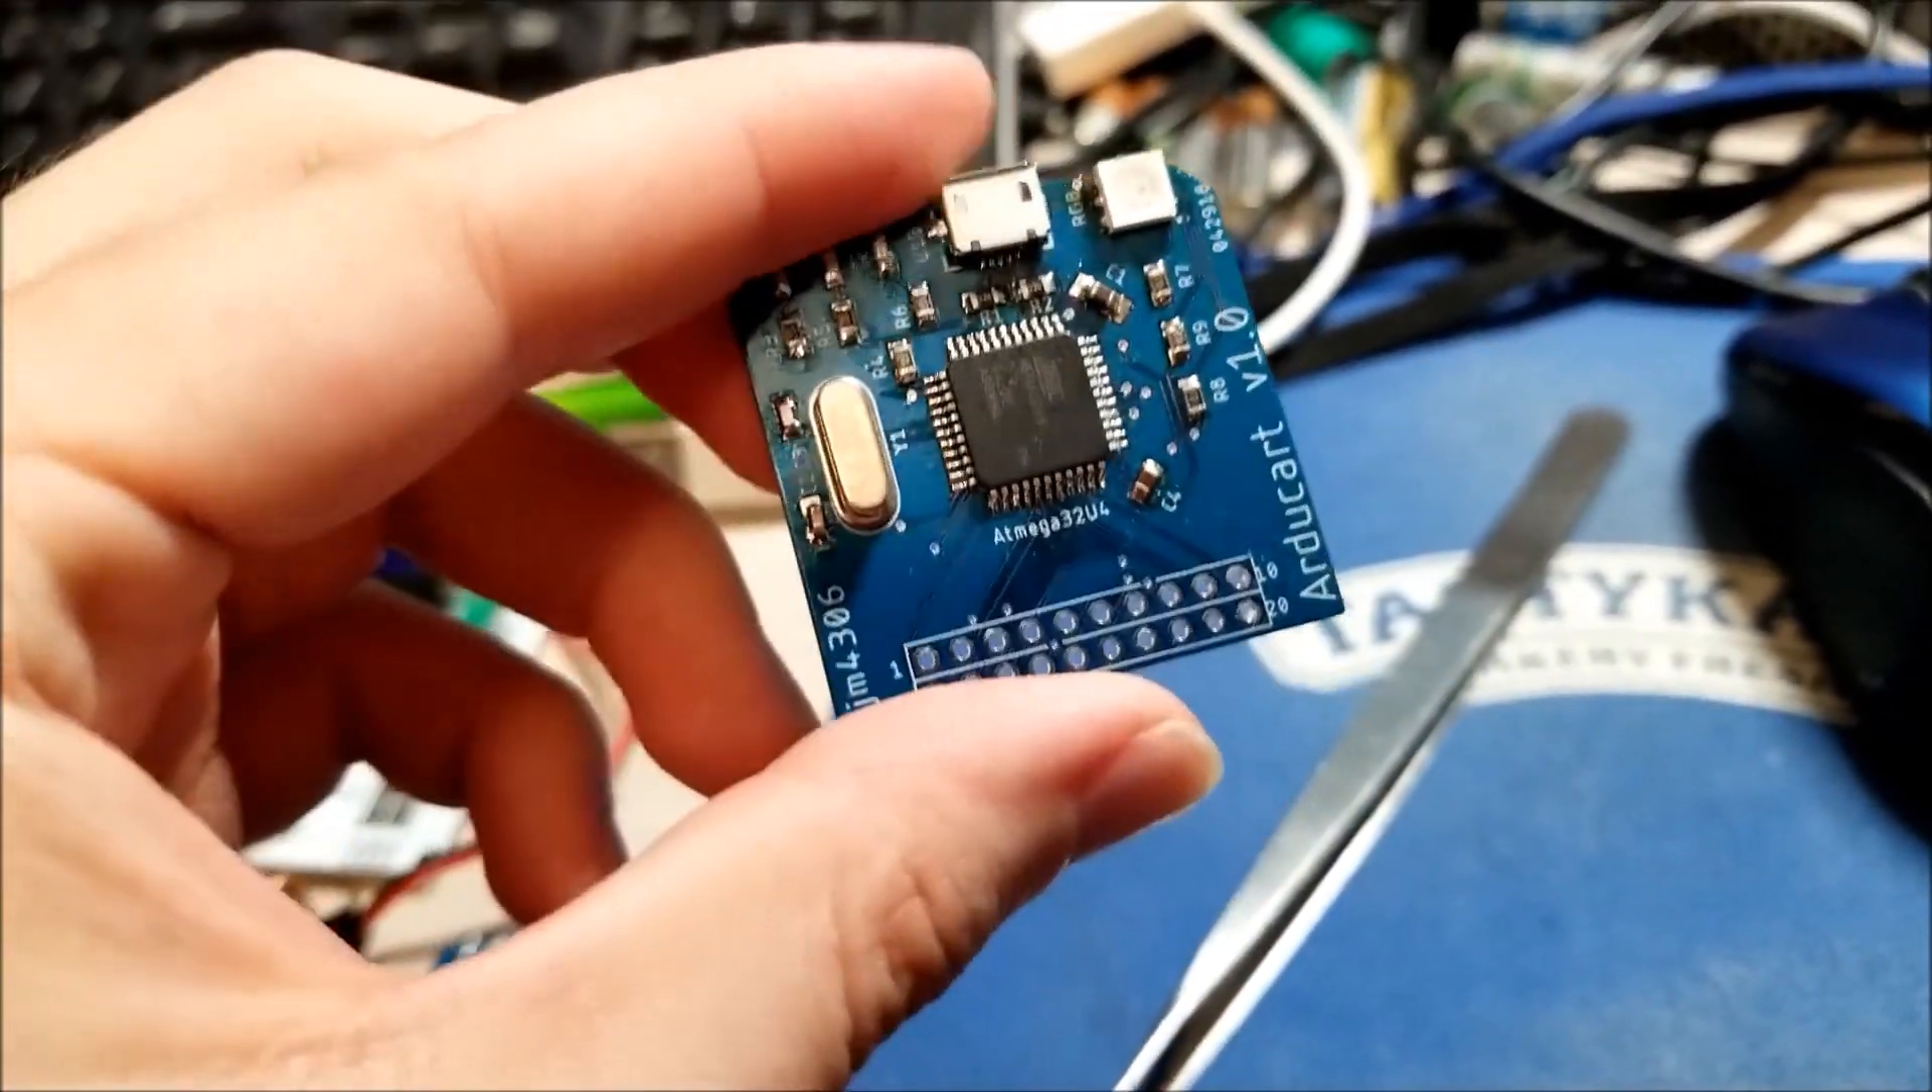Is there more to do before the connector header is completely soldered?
Yes.